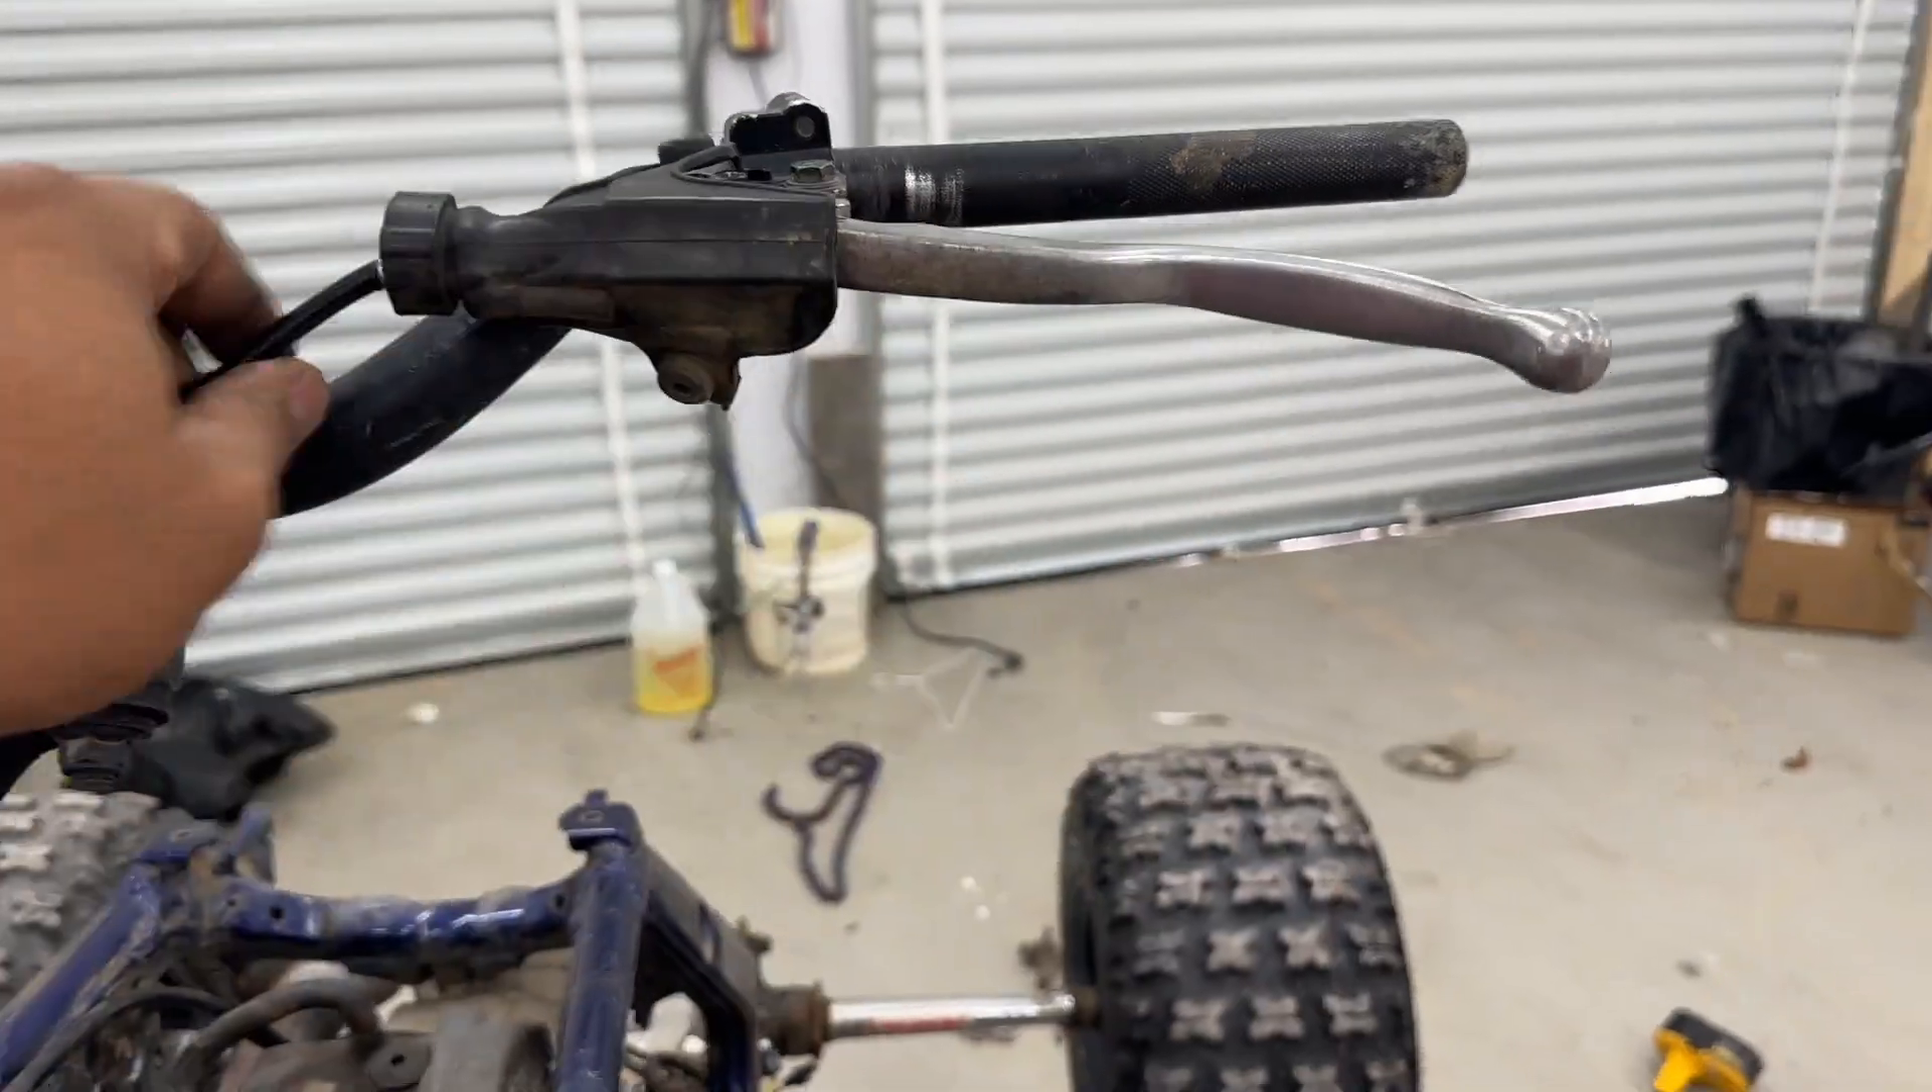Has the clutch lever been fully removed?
No.